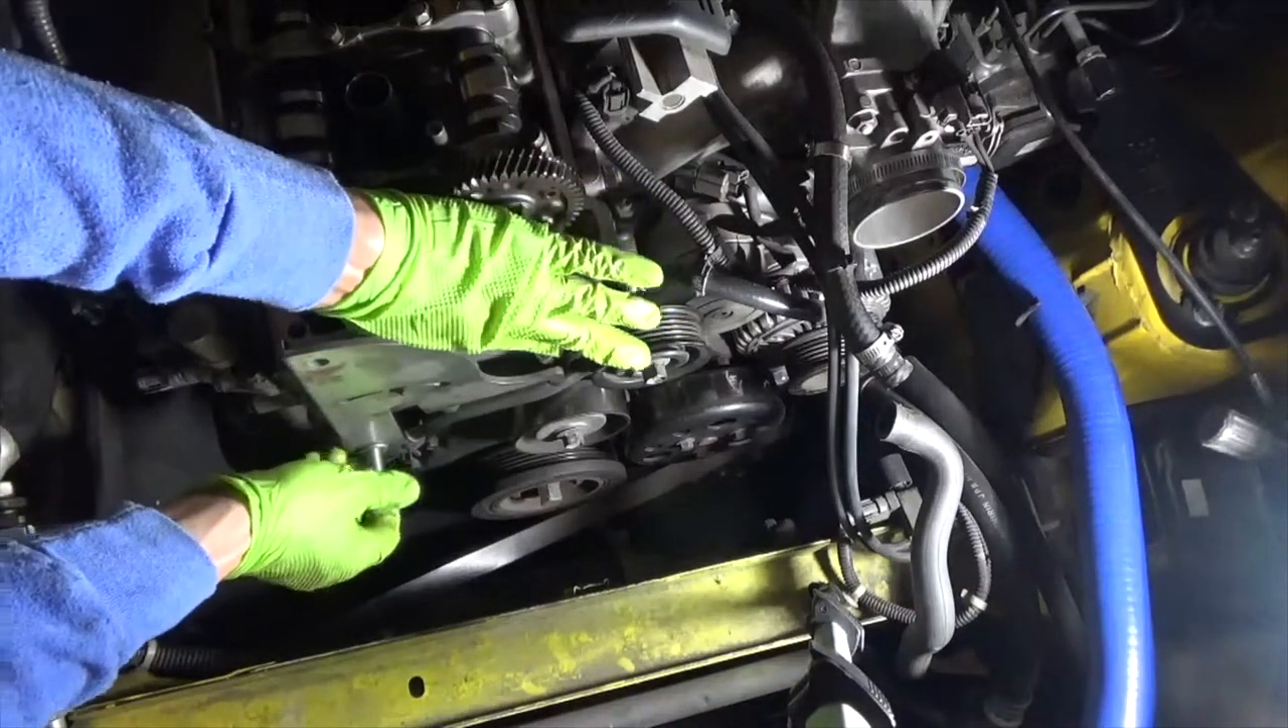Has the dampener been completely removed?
No.